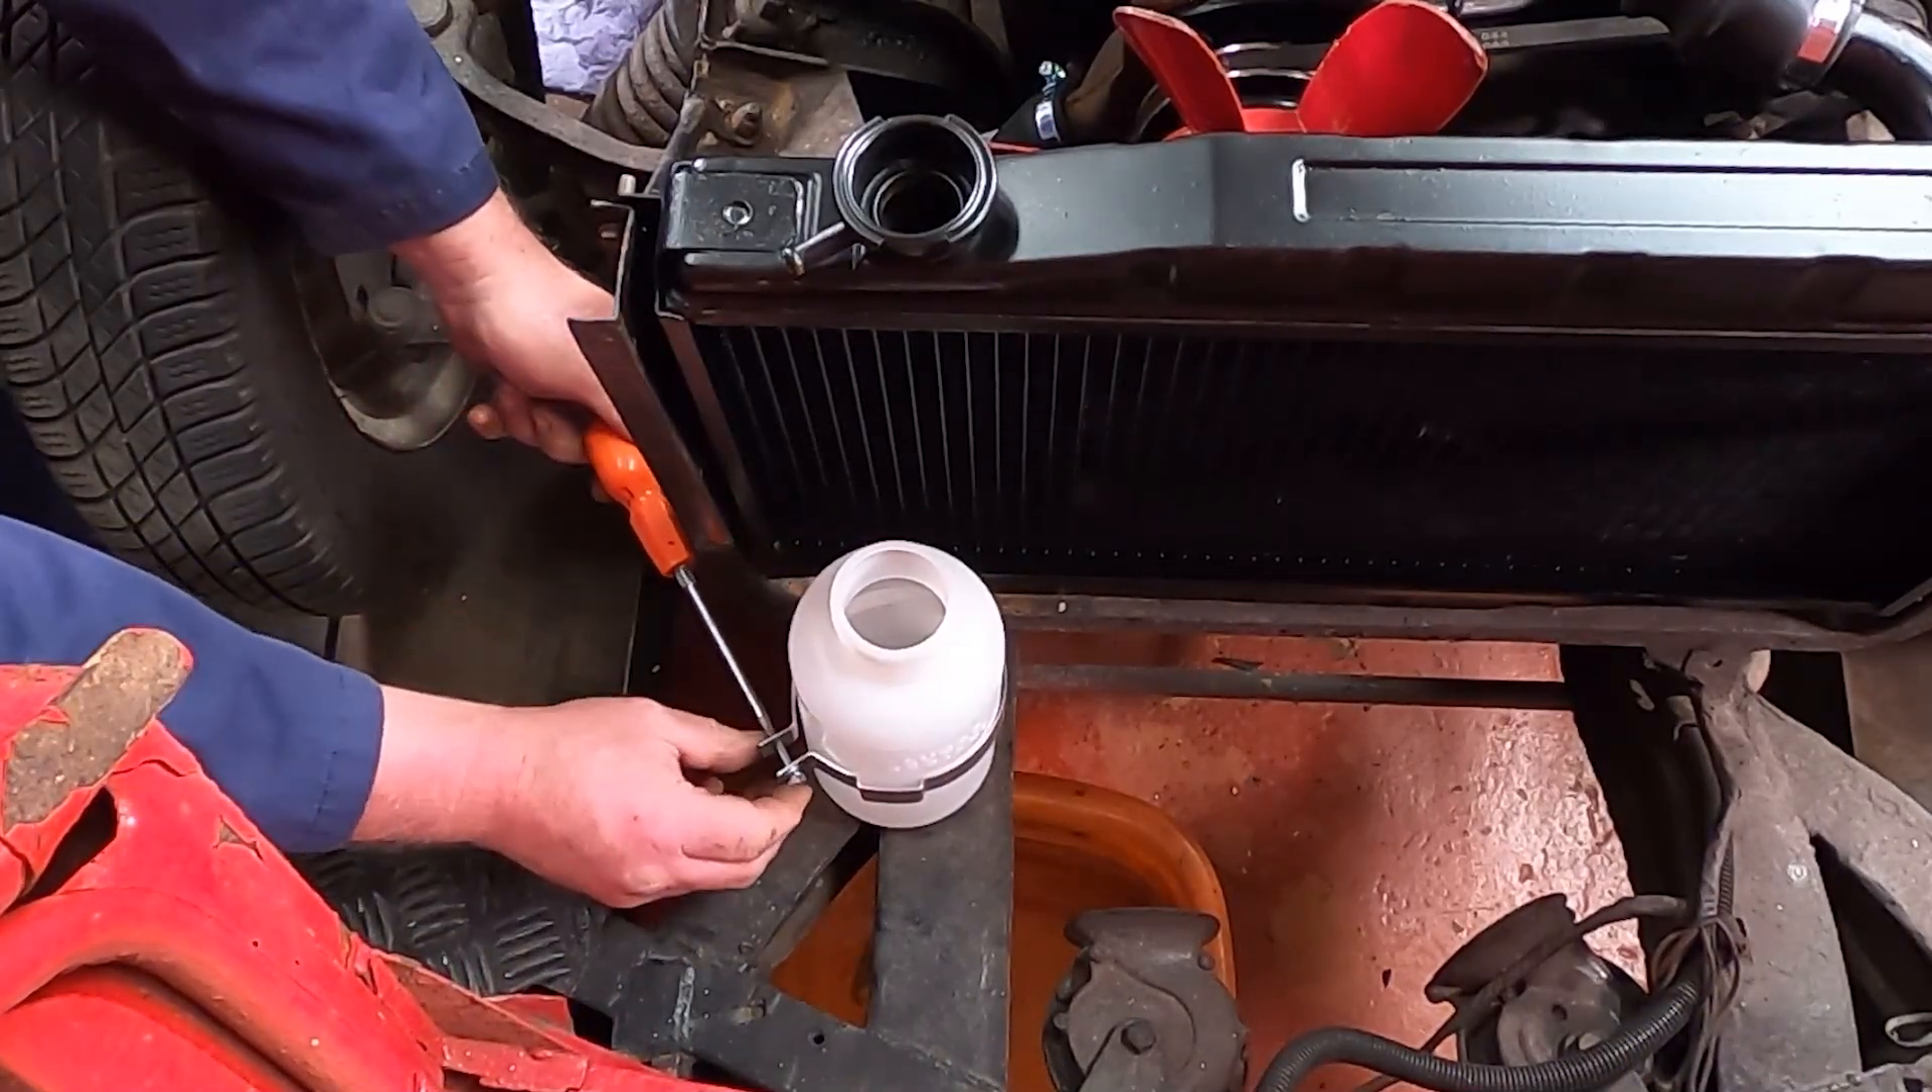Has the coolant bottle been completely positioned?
Yes.